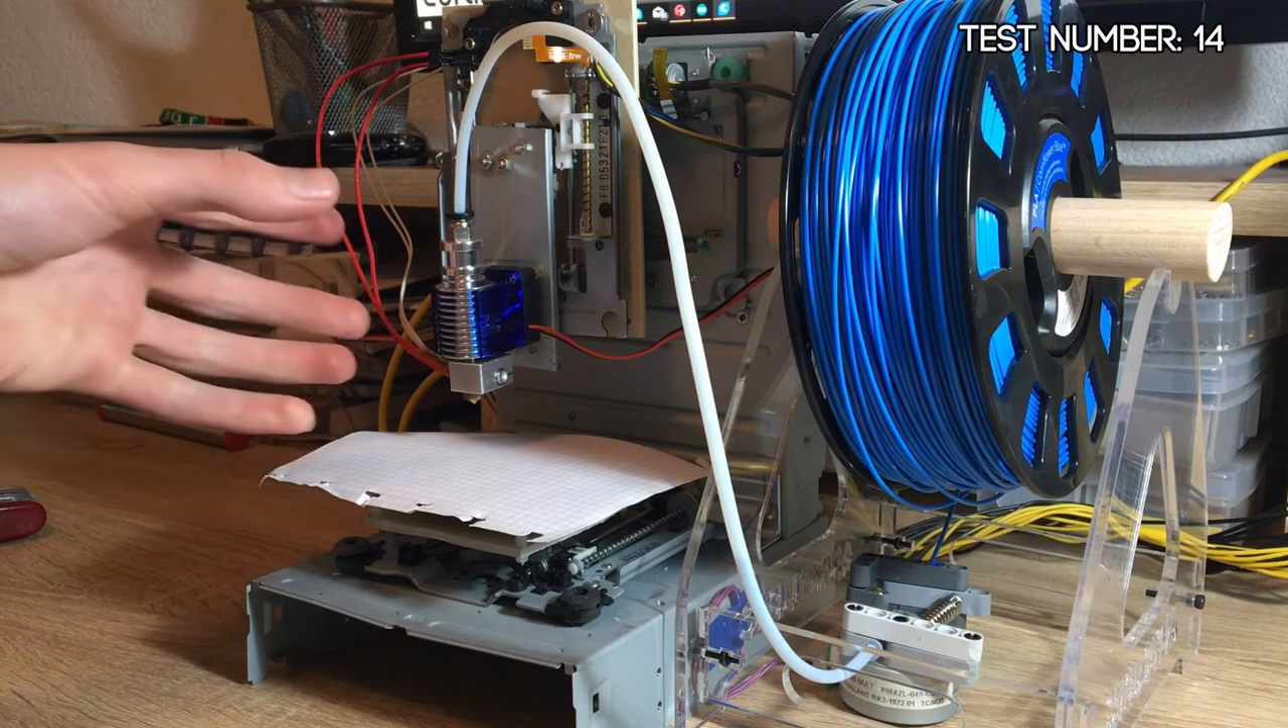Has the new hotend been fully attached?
Yes.